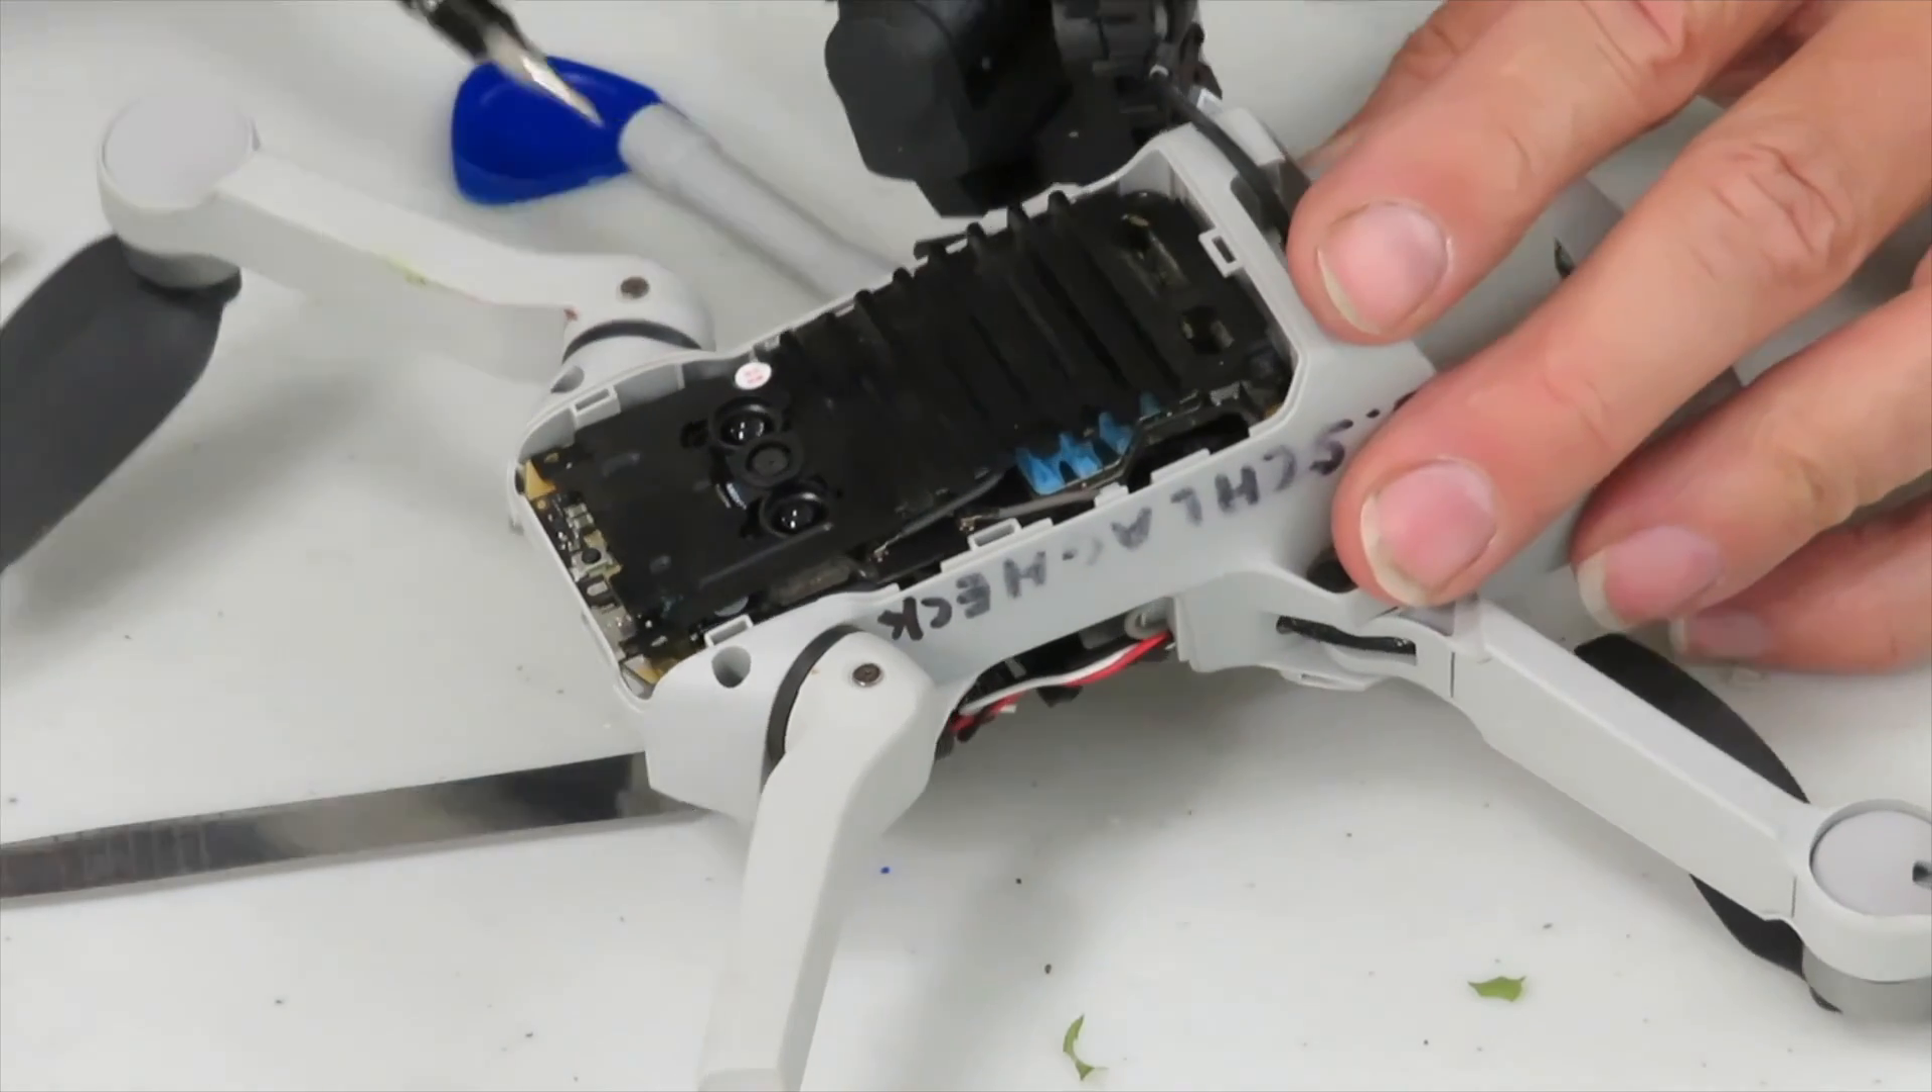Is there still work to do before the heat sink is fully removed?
Yes.